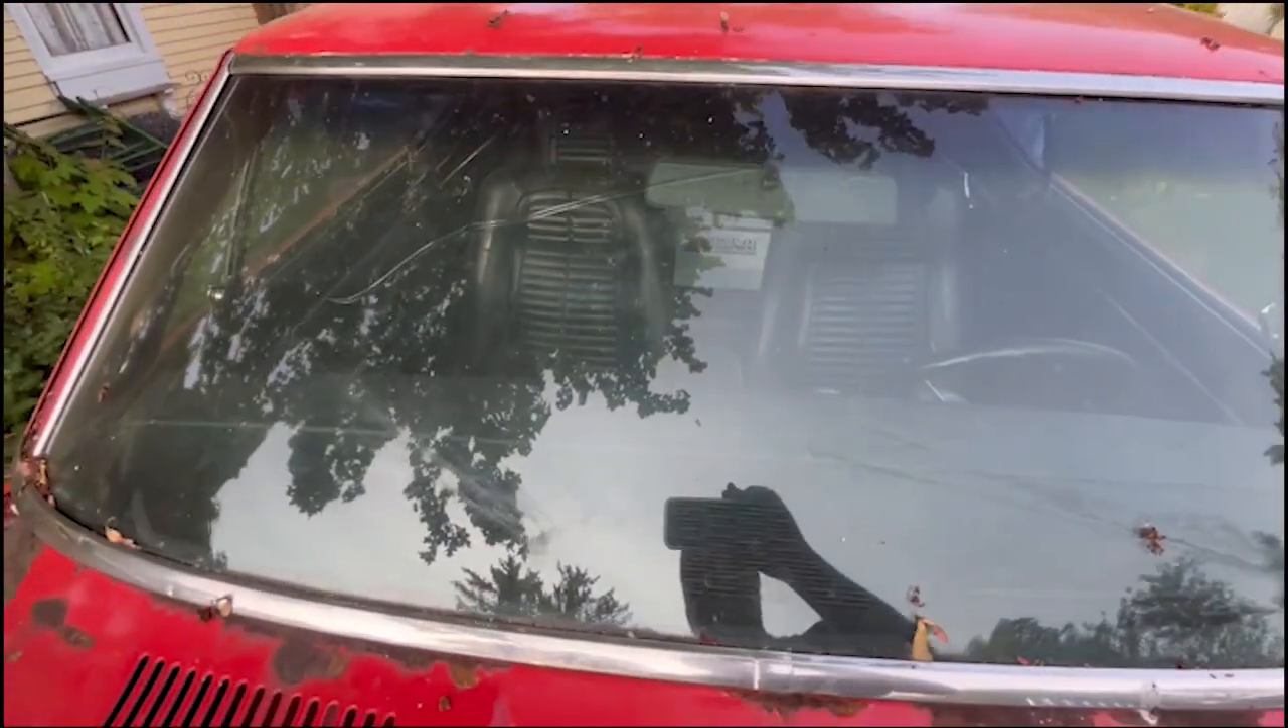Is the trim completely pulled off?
No.